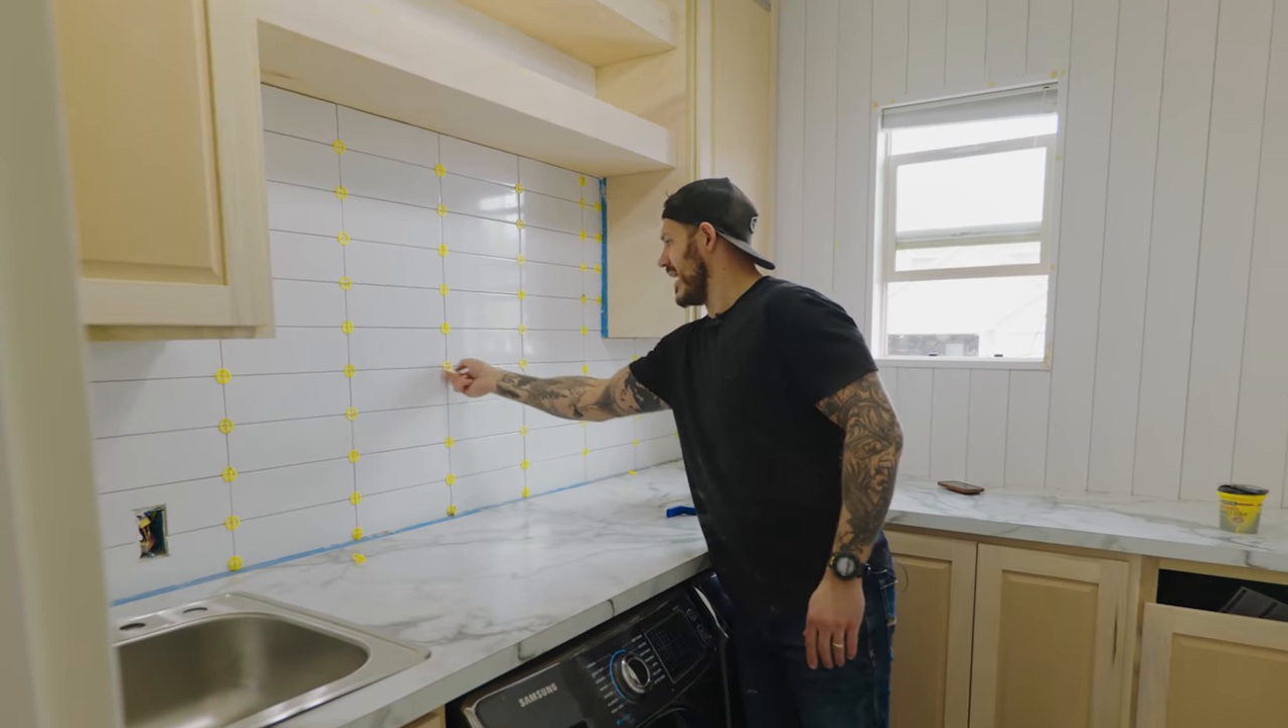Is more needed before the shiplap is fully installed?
No.